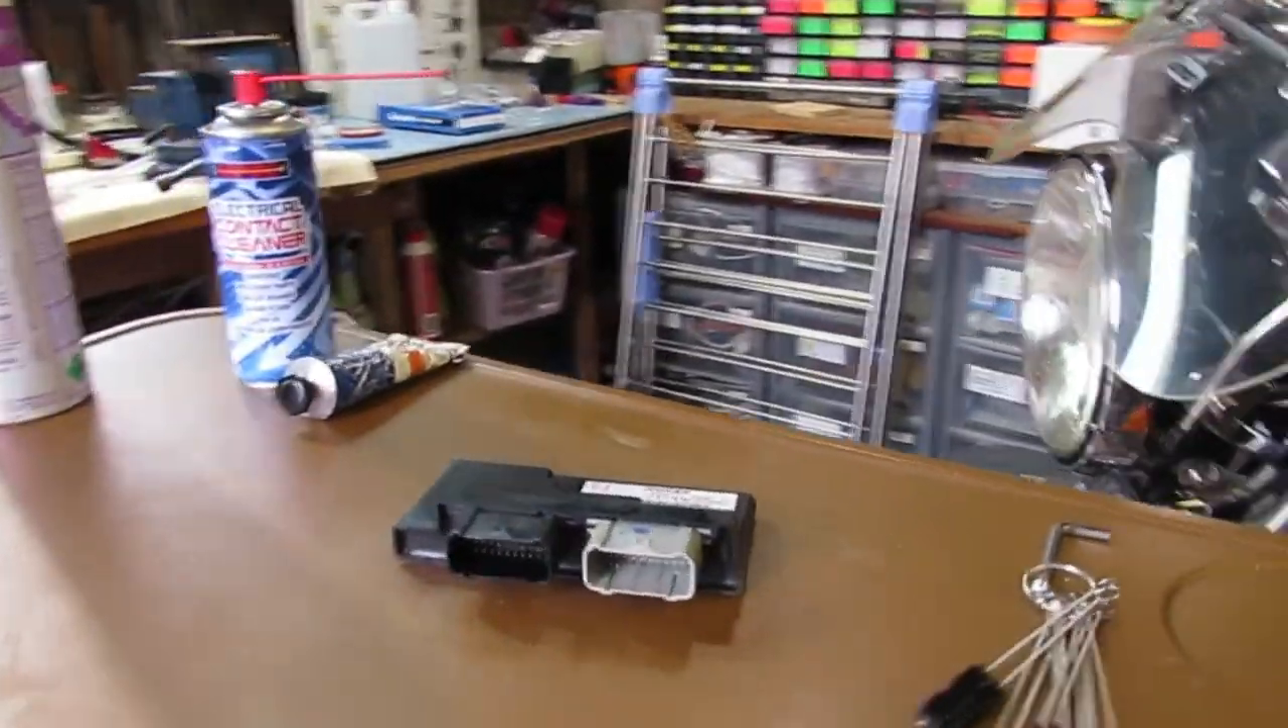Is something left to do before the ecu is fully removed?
No.